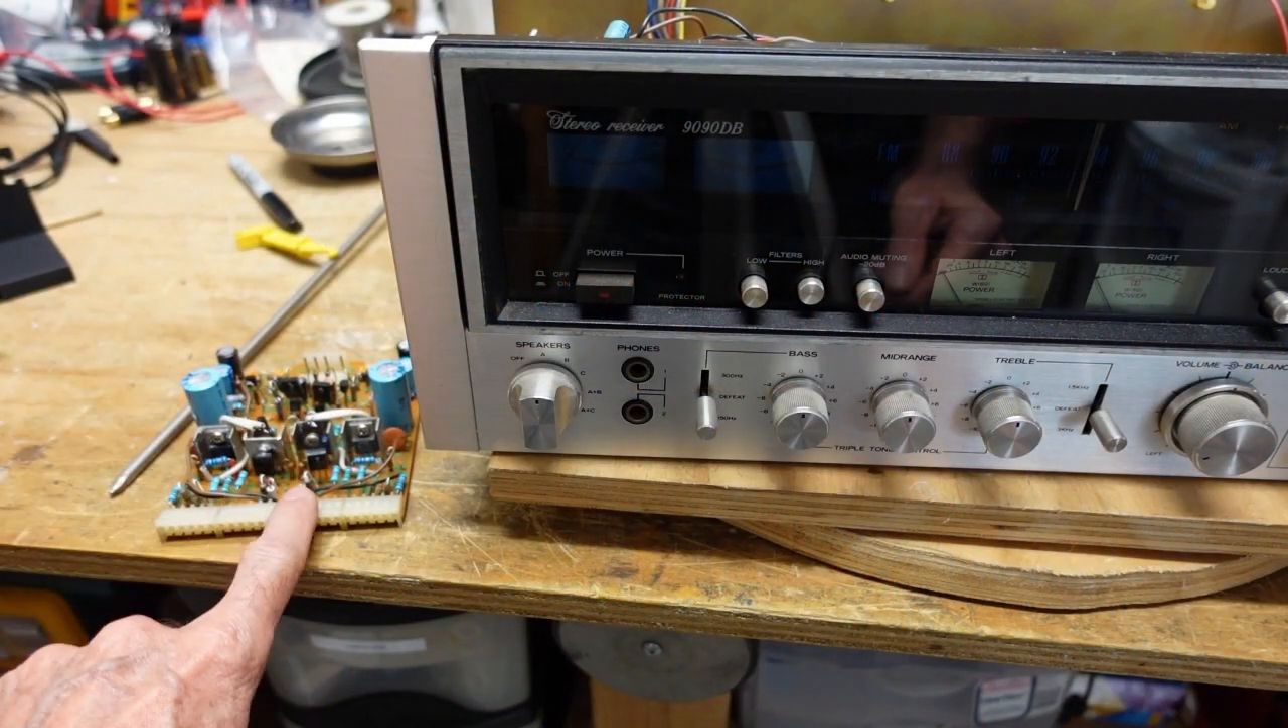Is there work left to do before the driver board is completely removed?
No.